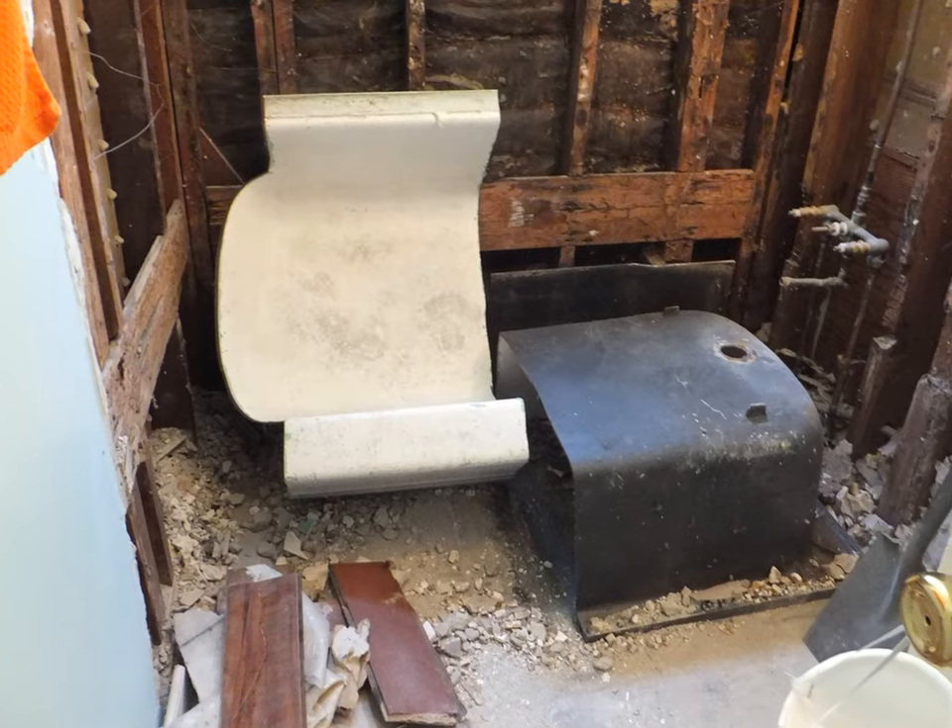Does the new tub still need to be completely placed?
Yes.